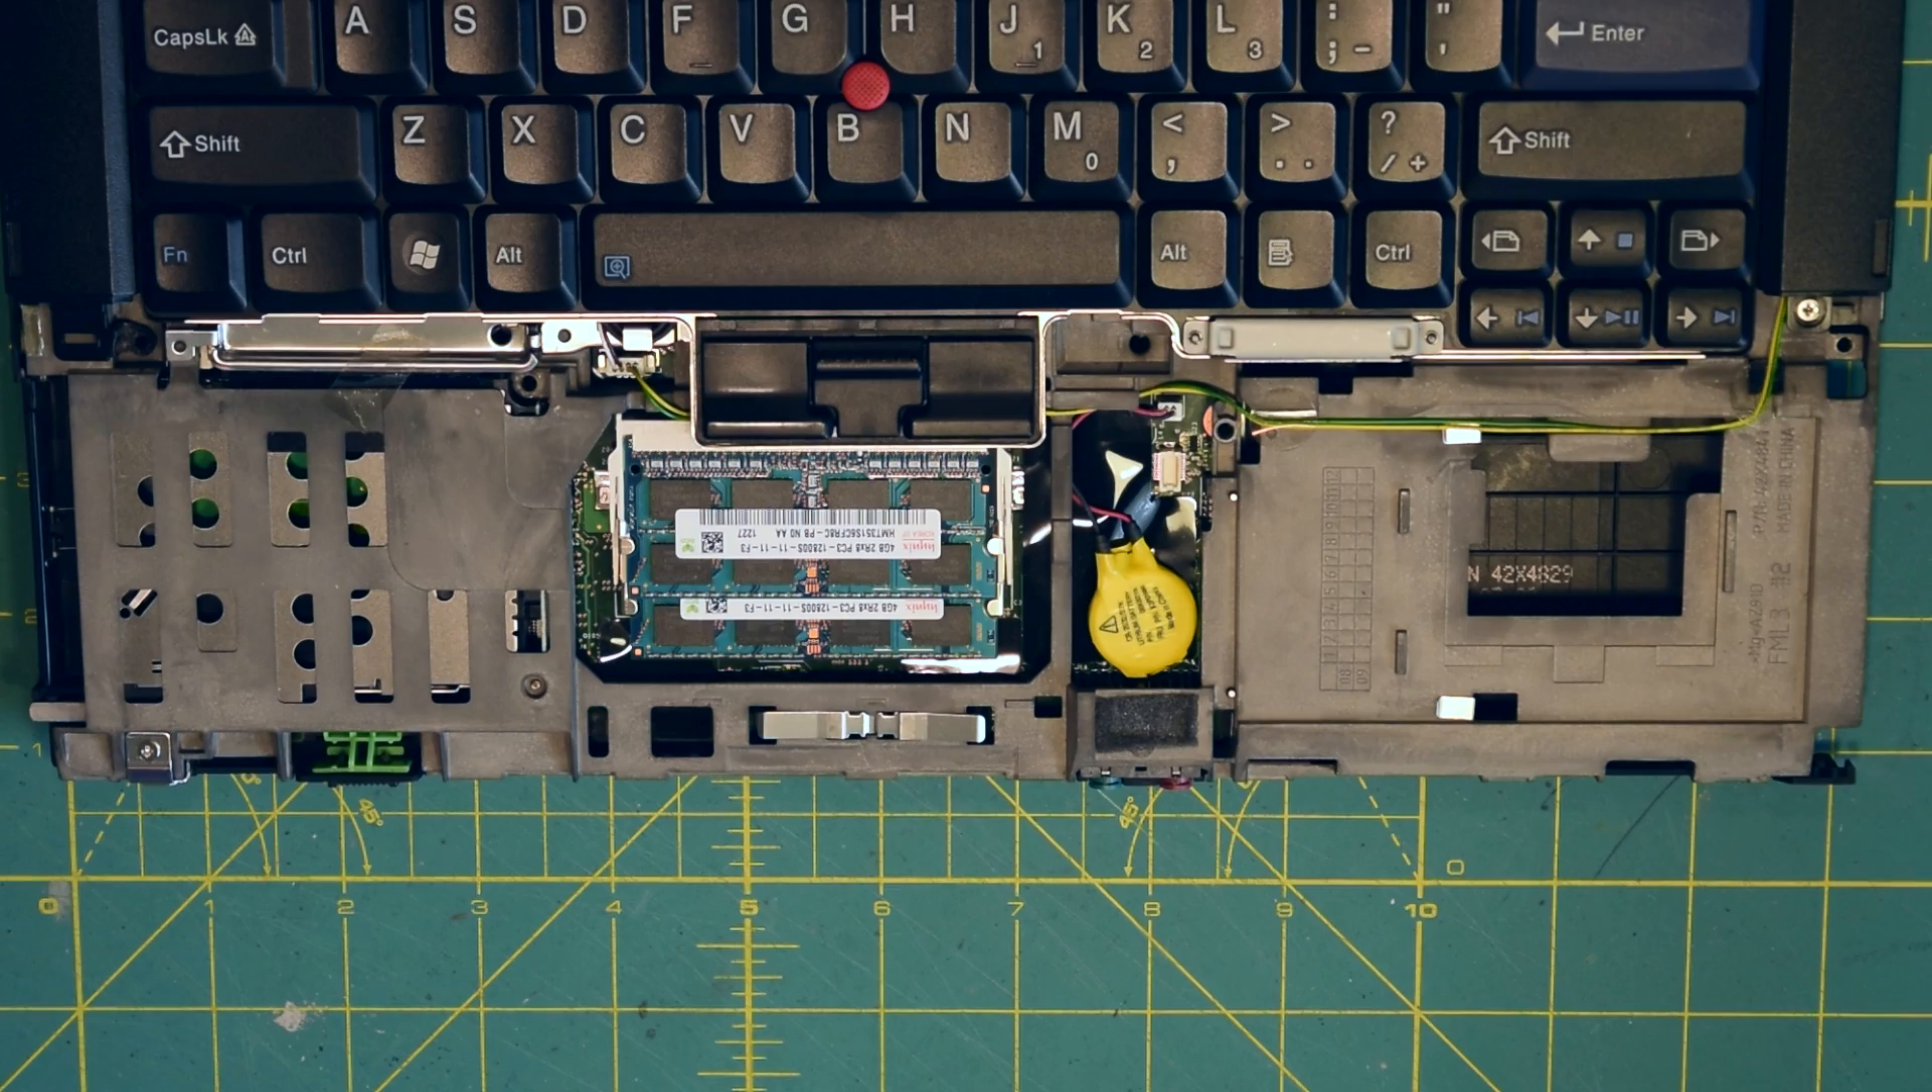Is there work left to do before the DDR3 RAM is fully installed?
No.